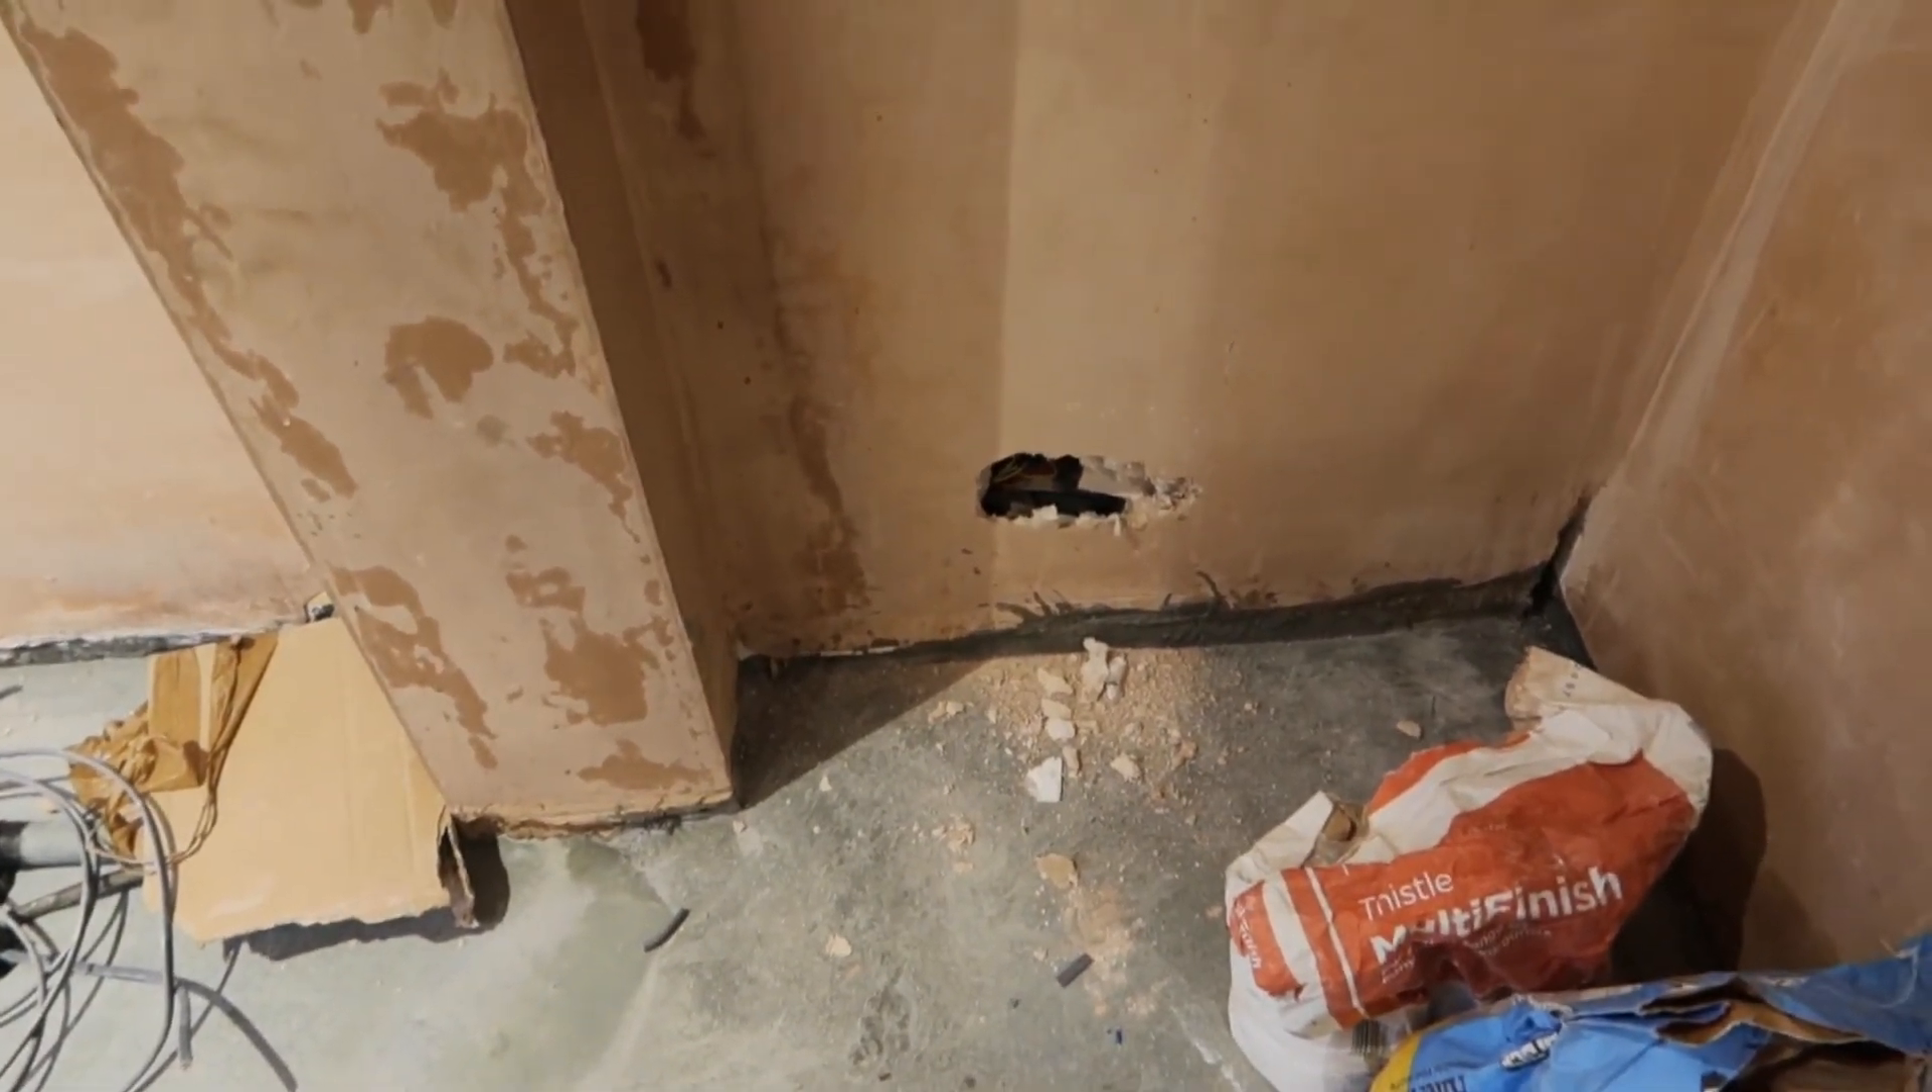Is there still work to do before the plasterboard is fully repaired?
Yes.